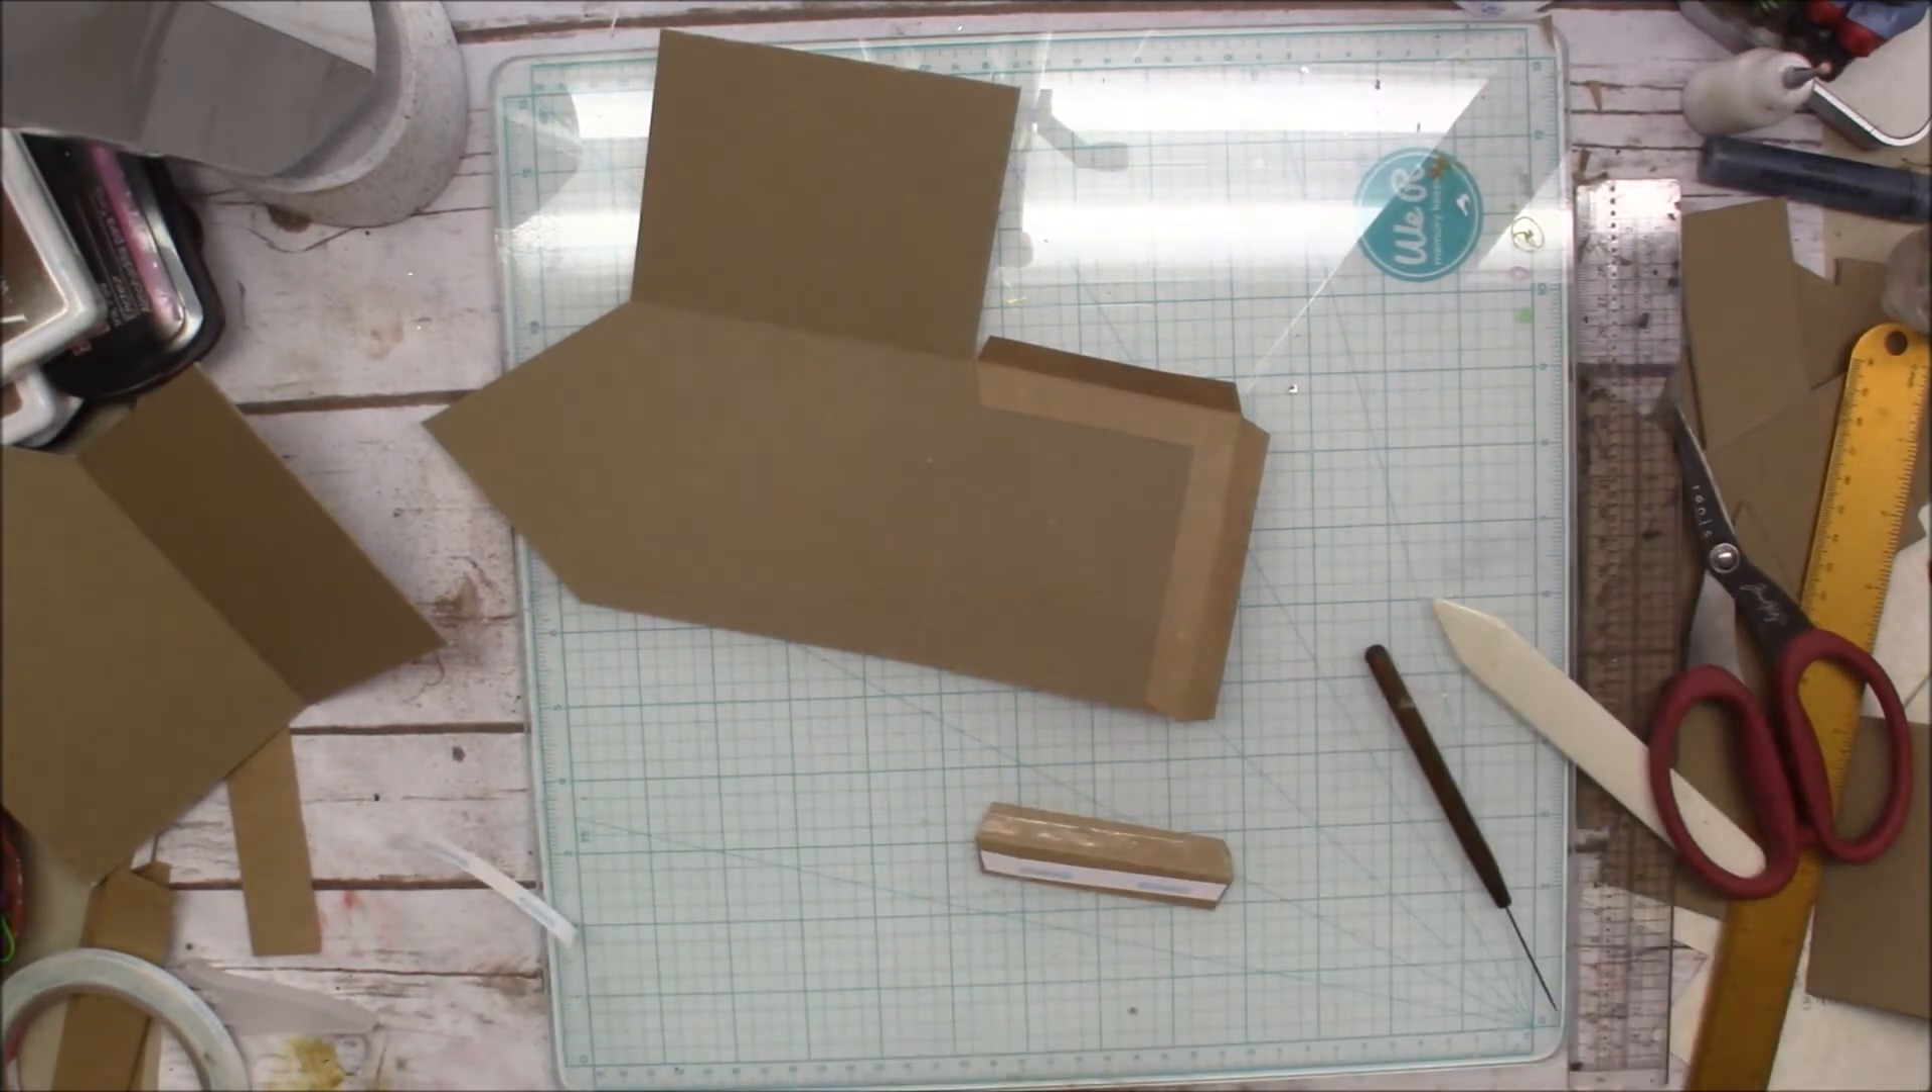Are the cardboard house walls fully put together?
No.